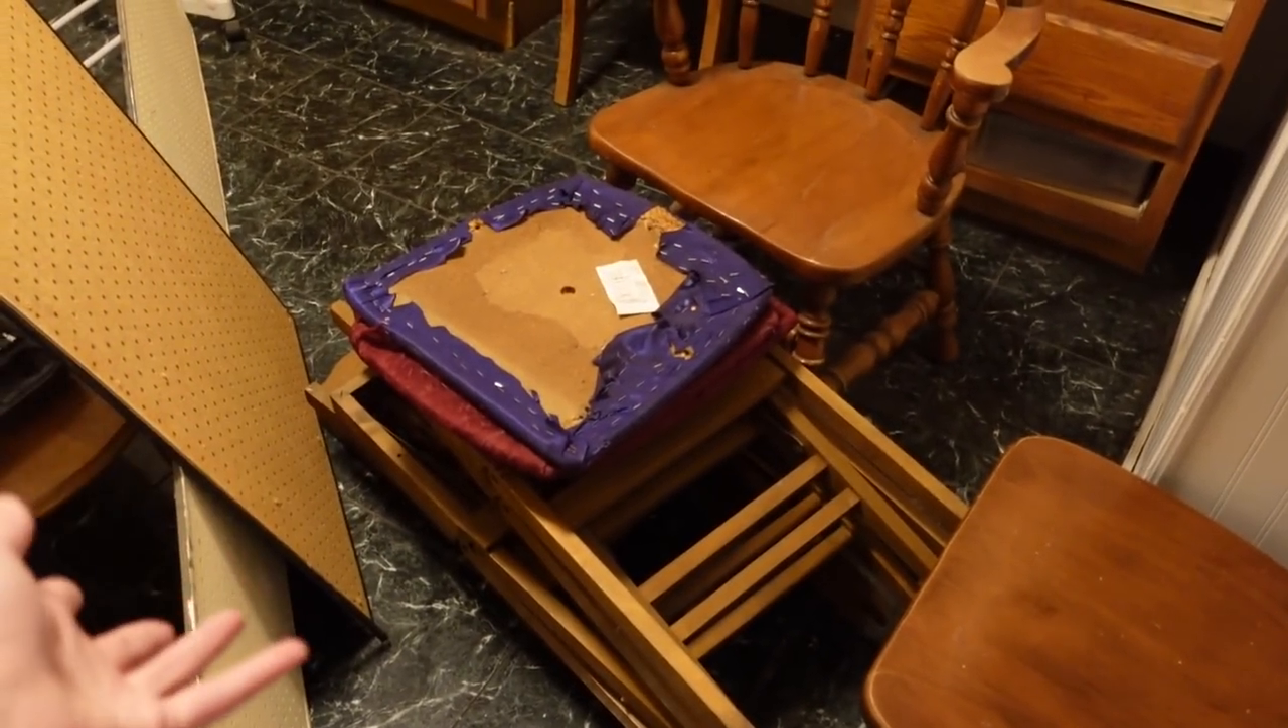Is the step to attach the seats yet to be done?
Yes.